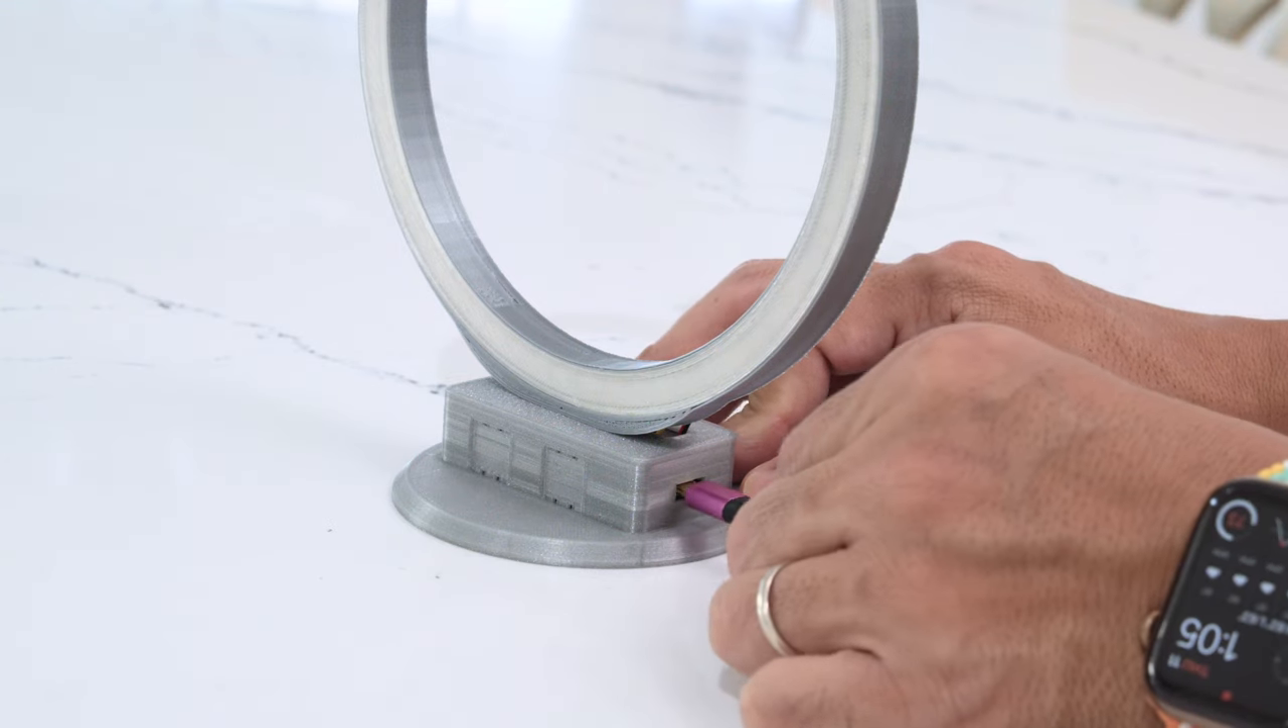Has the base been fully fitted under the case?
Yes.